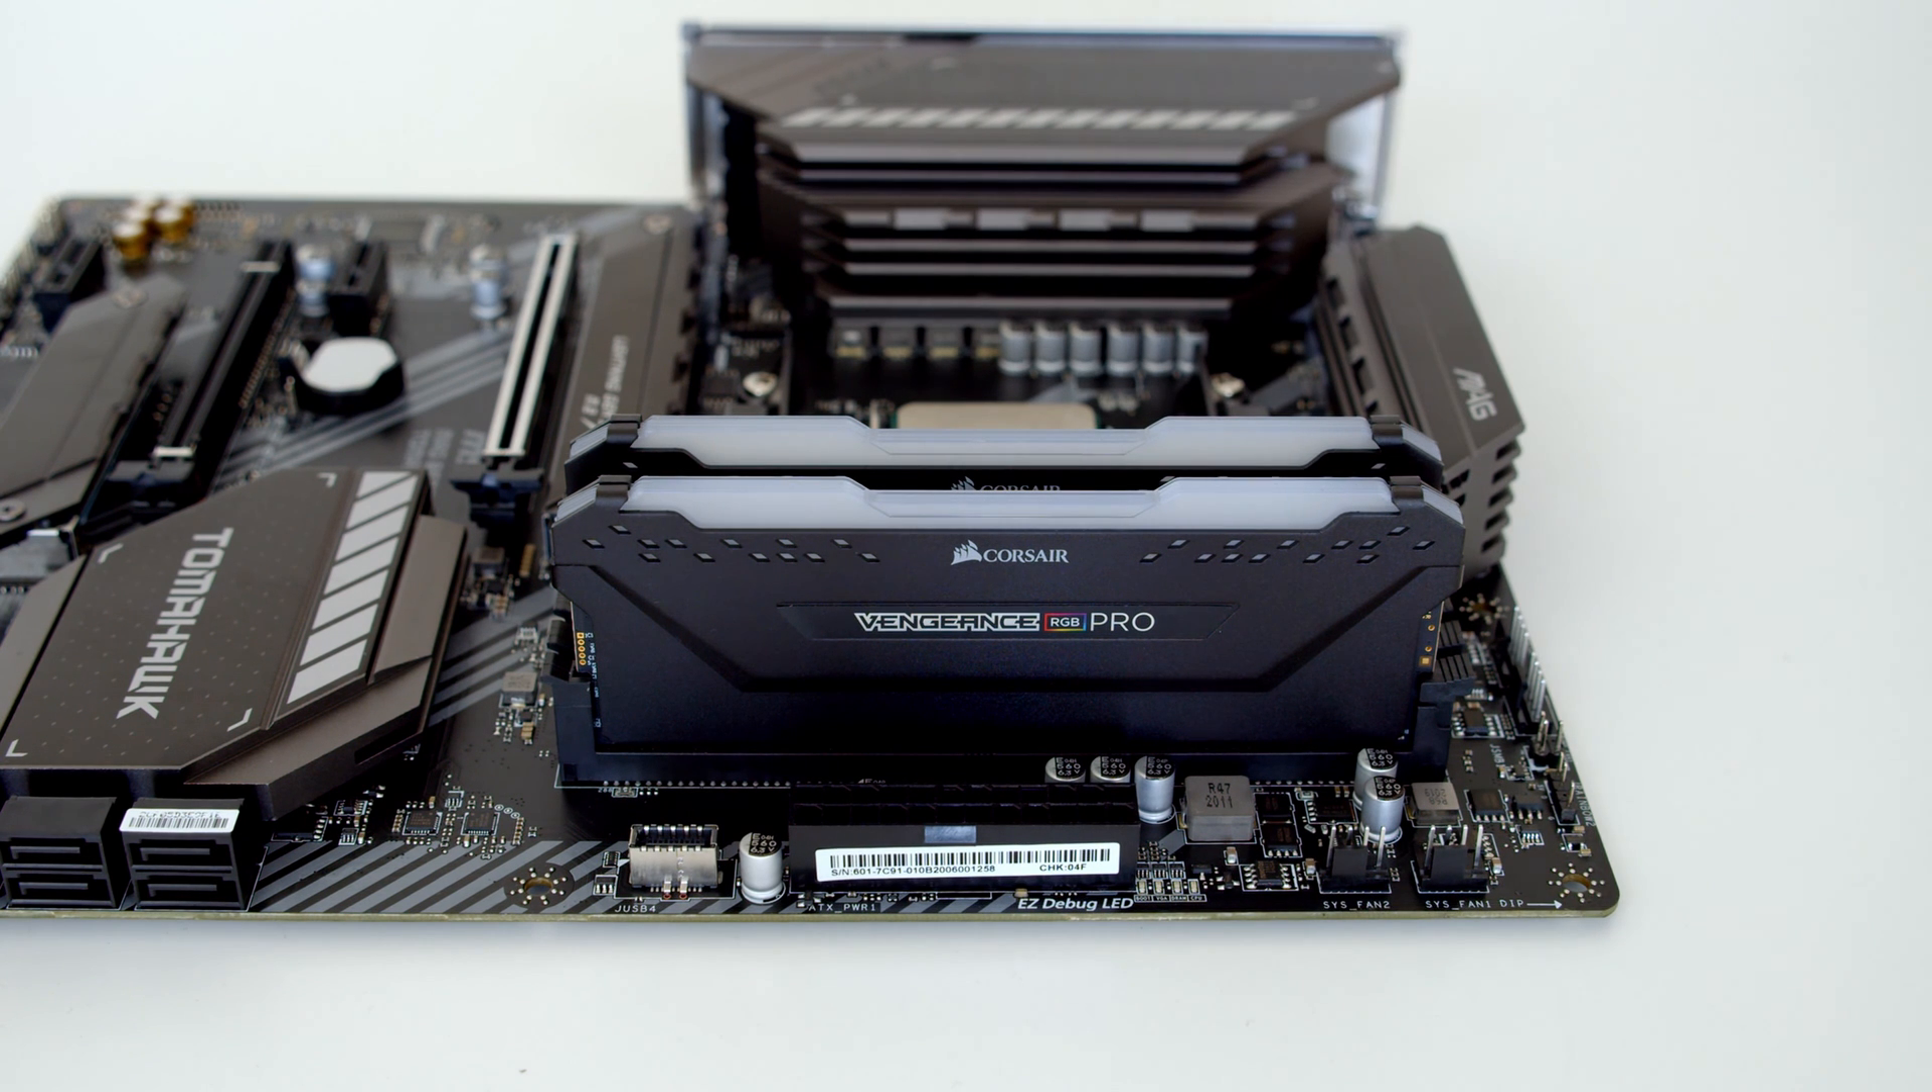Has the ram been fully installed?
Yes.